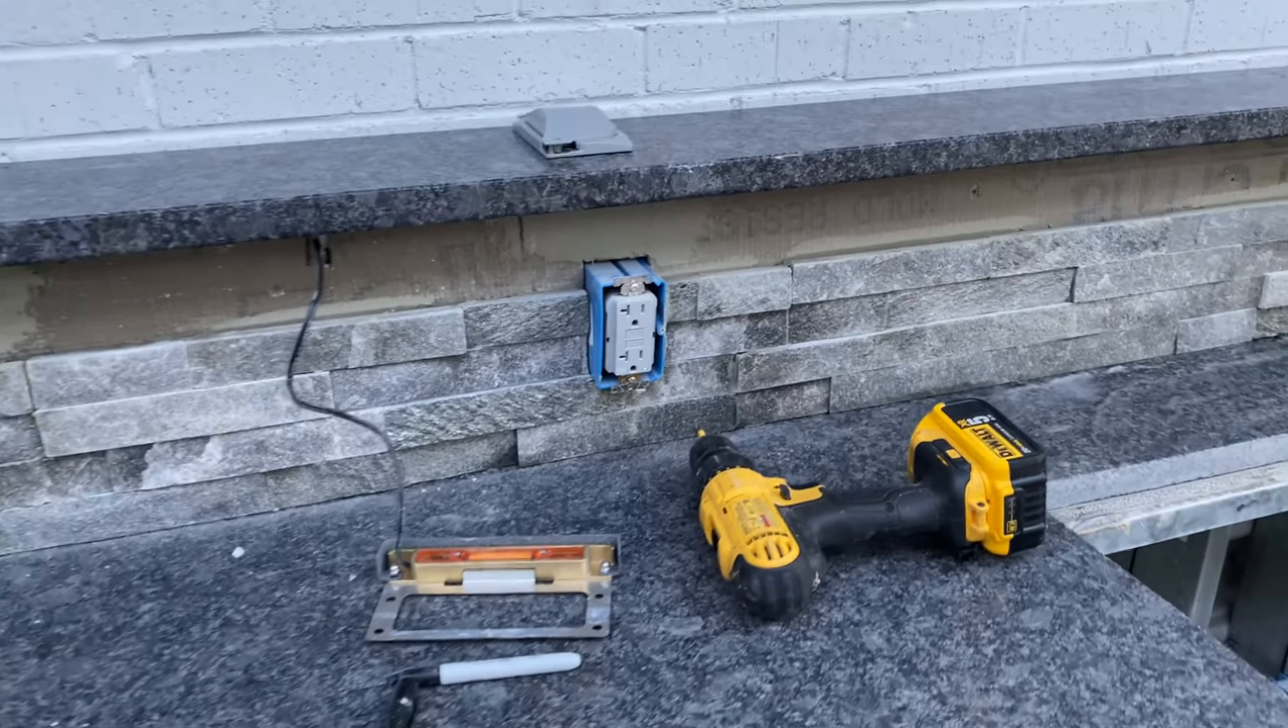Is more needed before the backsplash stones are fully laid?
Yes.